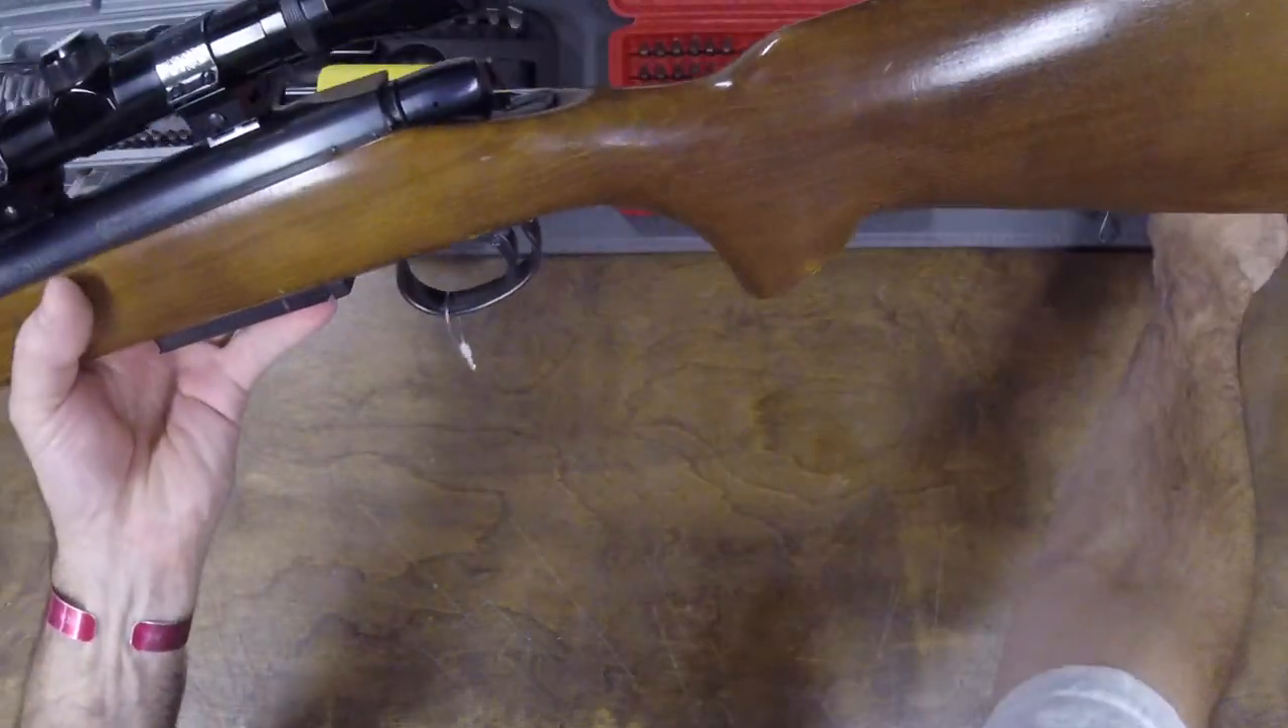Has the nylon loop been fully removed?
No.